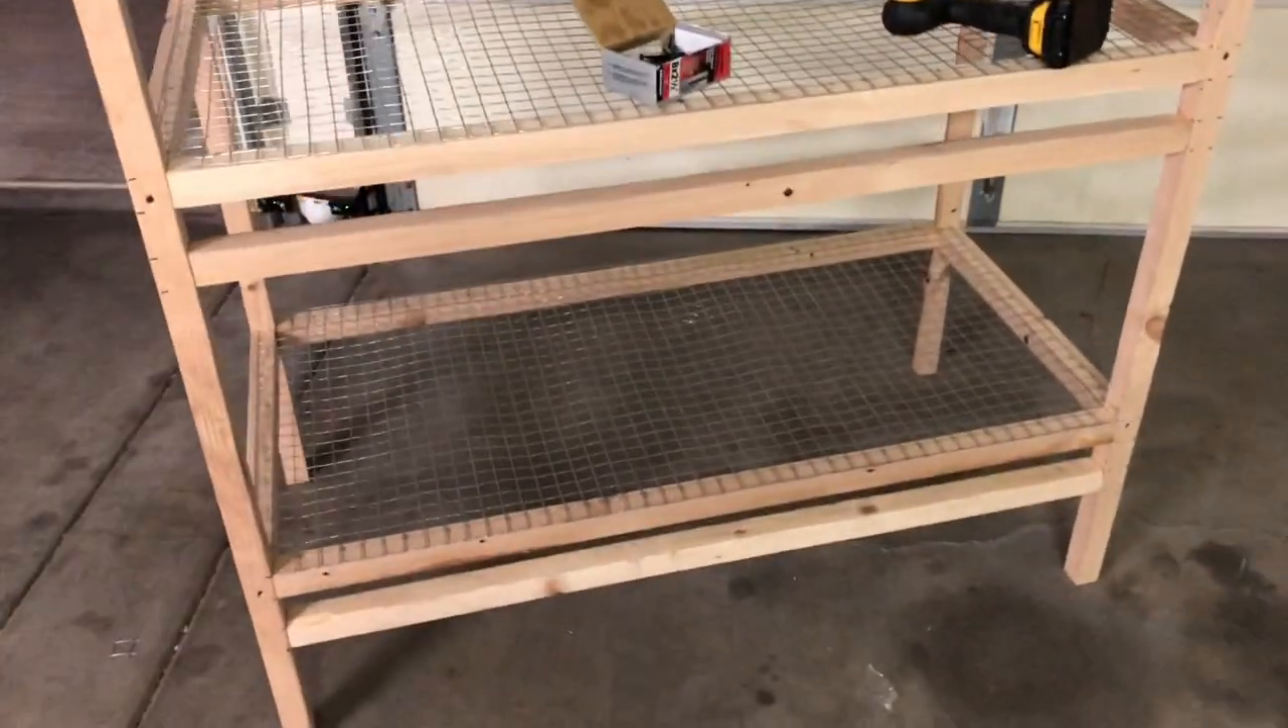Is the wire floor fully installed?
Yes.